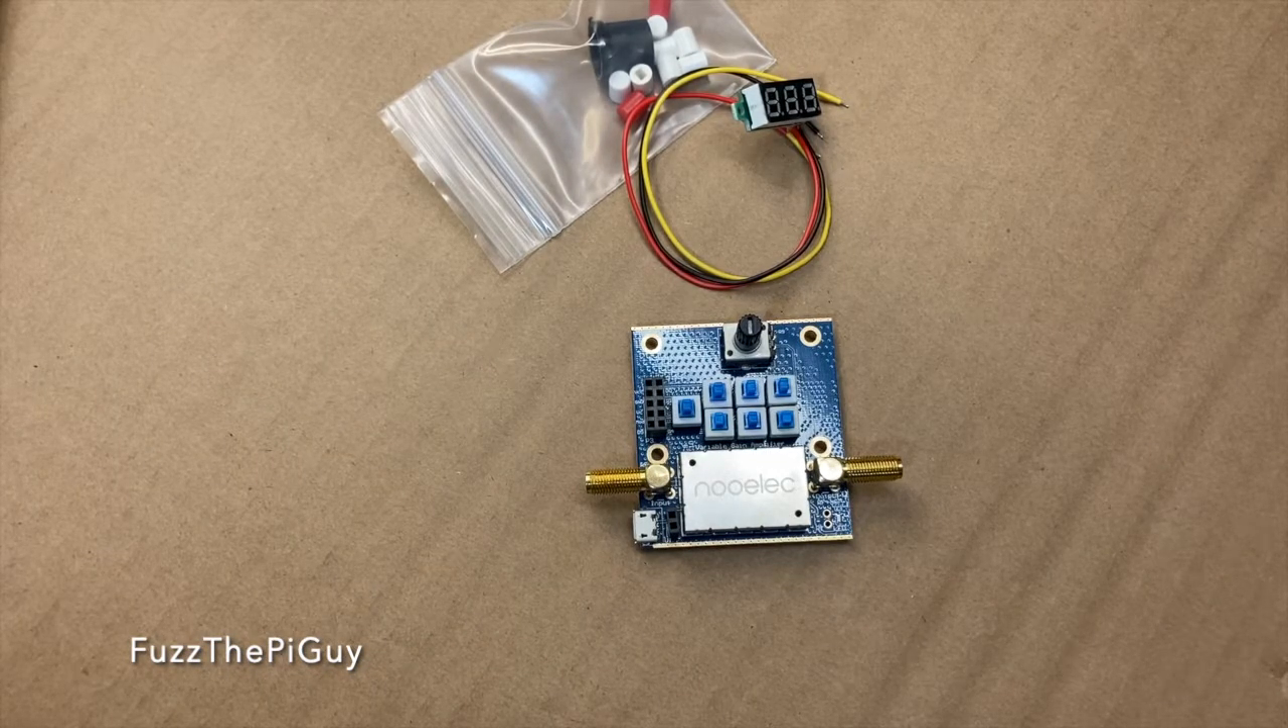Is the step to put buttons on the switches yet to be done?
Yes.